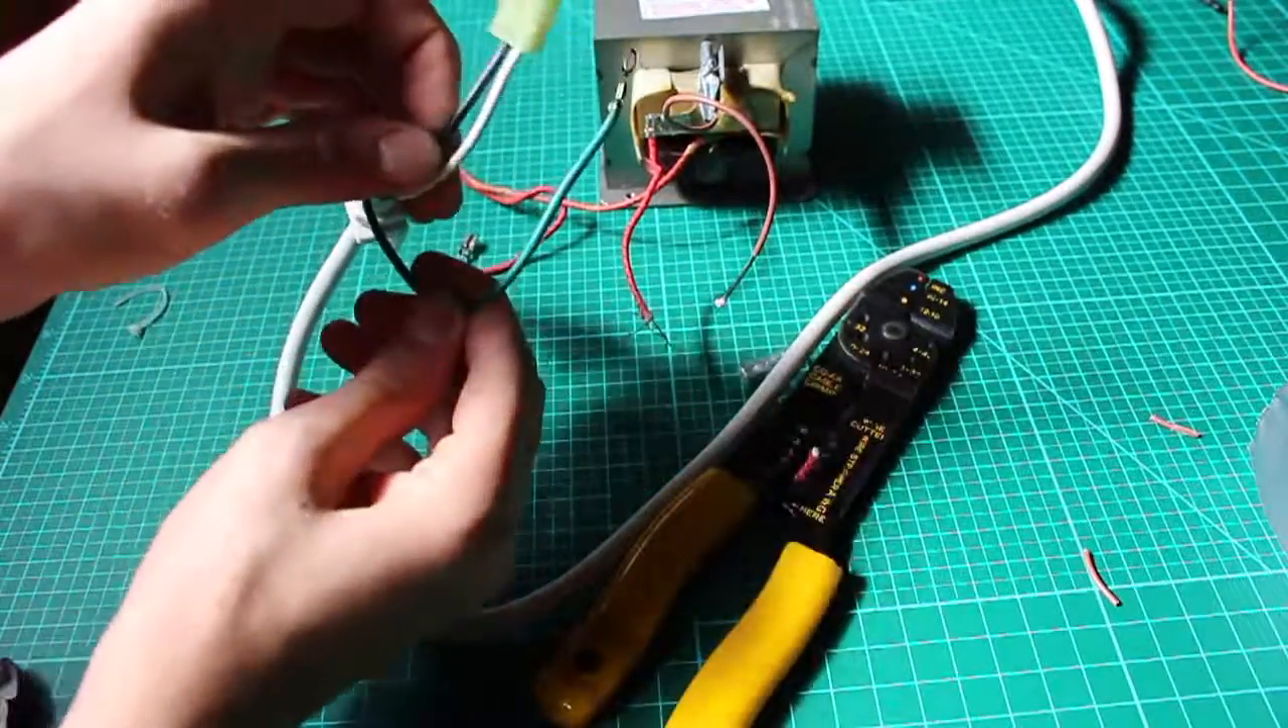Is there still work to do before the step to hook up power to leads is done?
Yes.